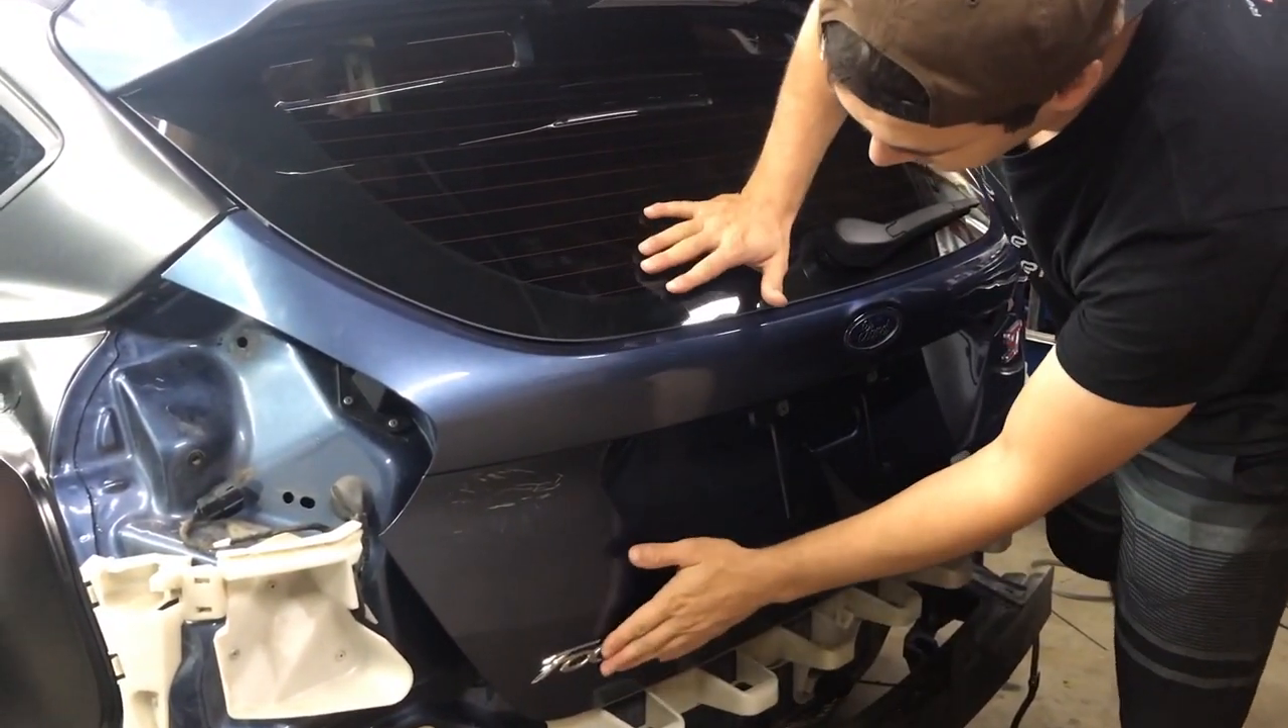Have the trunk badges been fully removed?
No.